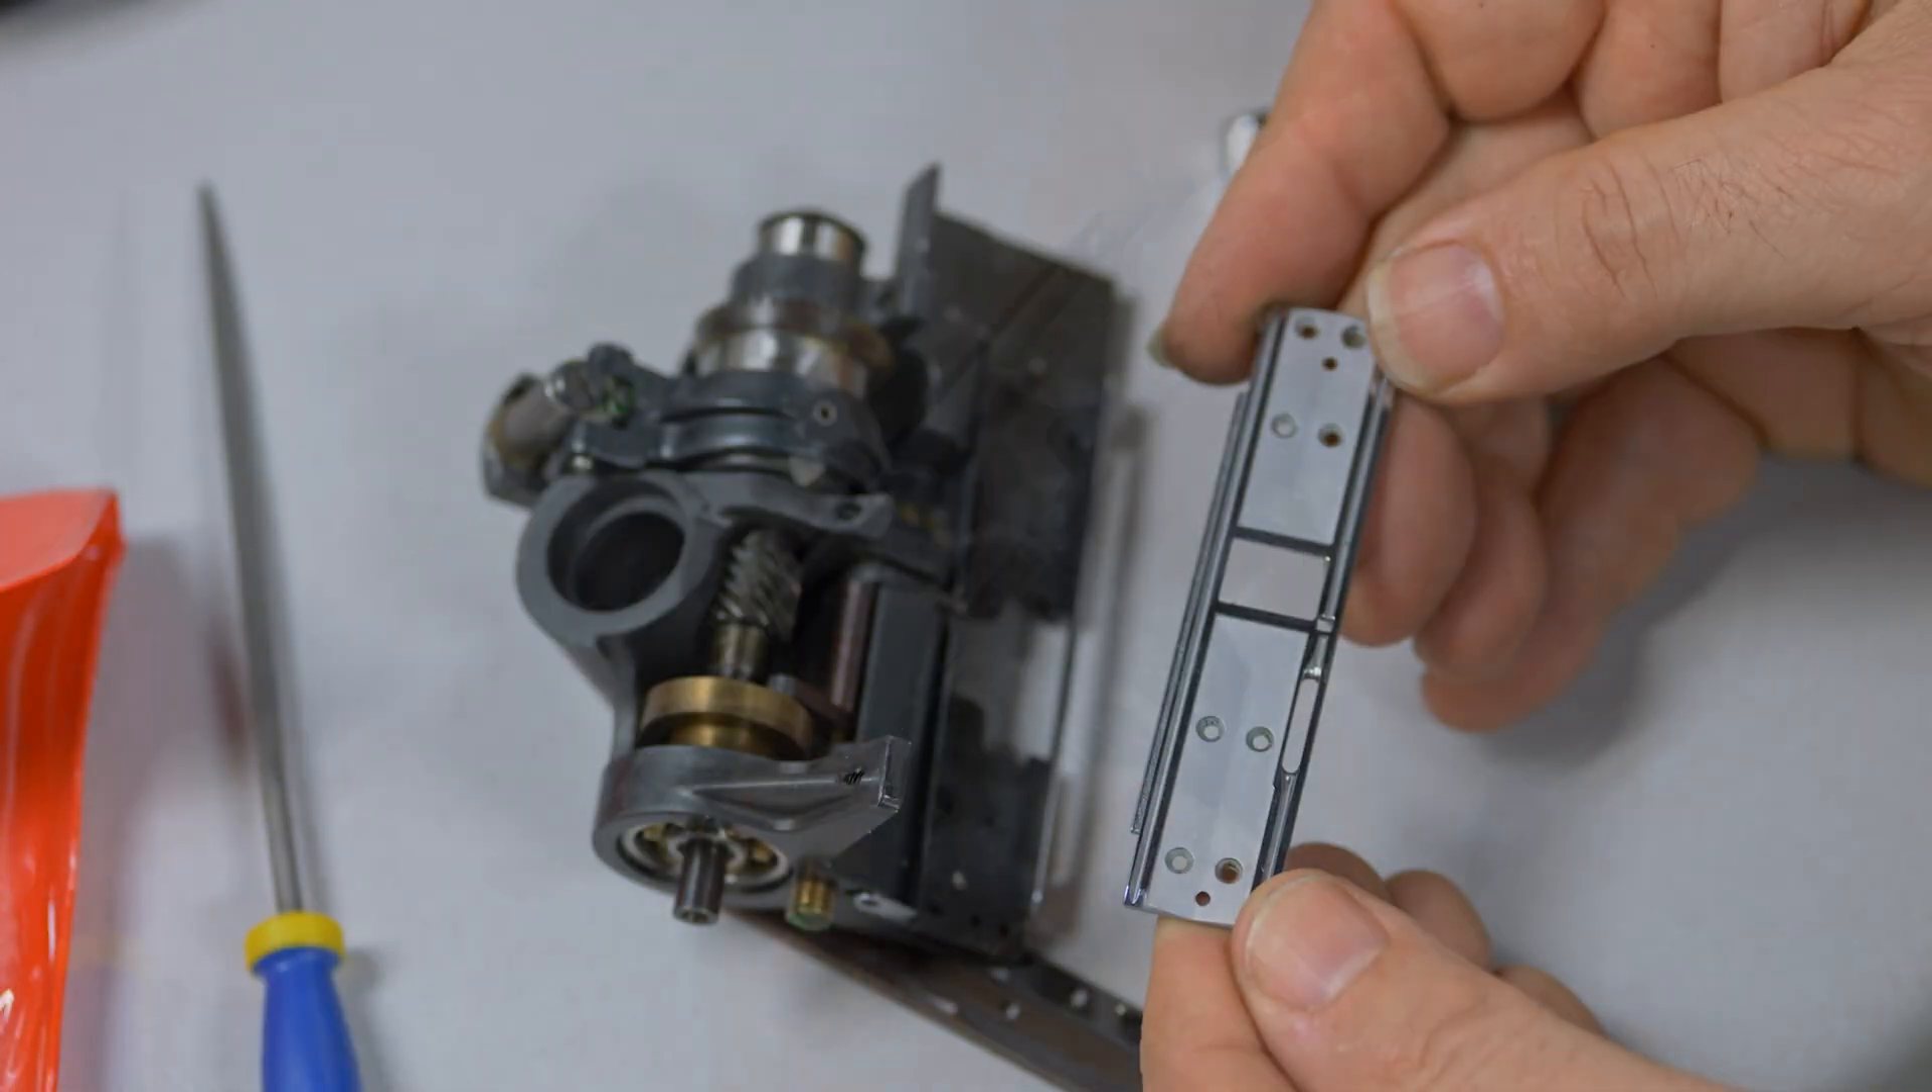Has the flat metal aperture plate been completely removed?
Yes.